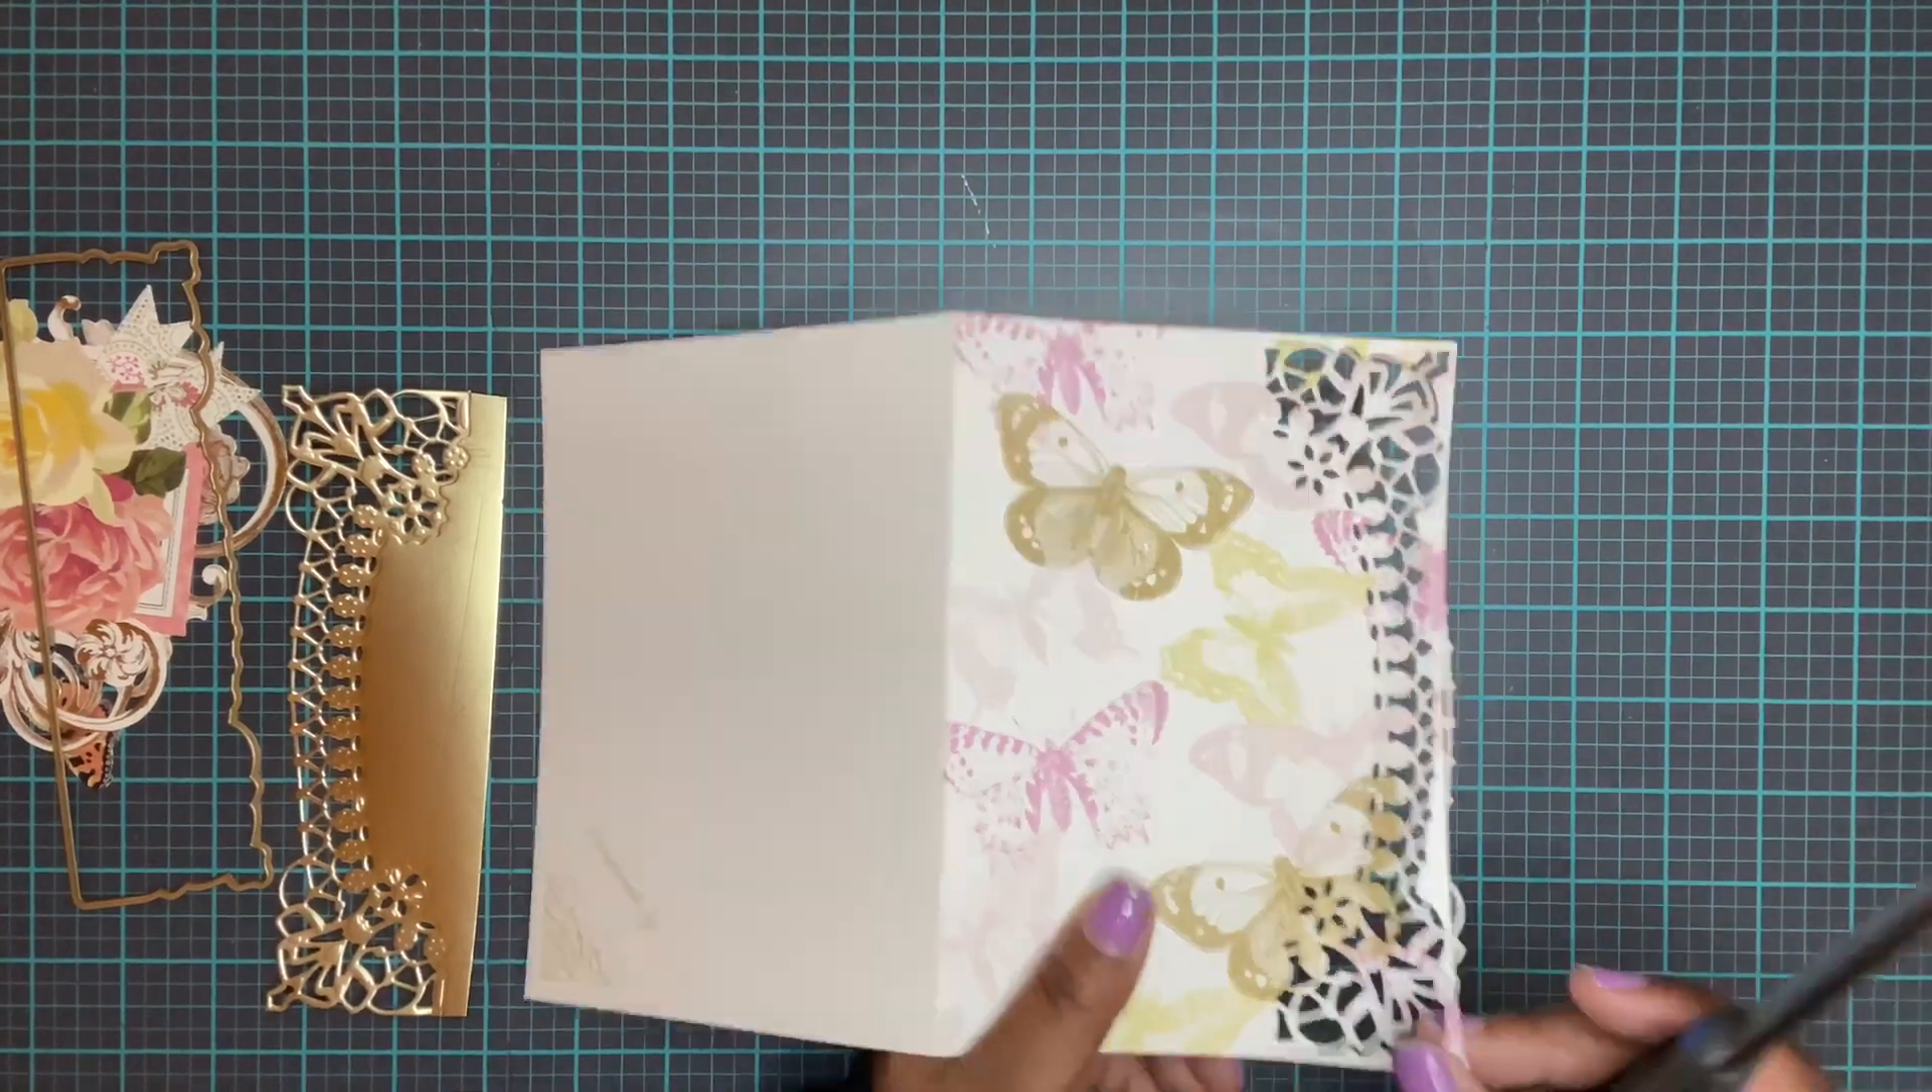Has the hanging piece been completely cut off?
No.